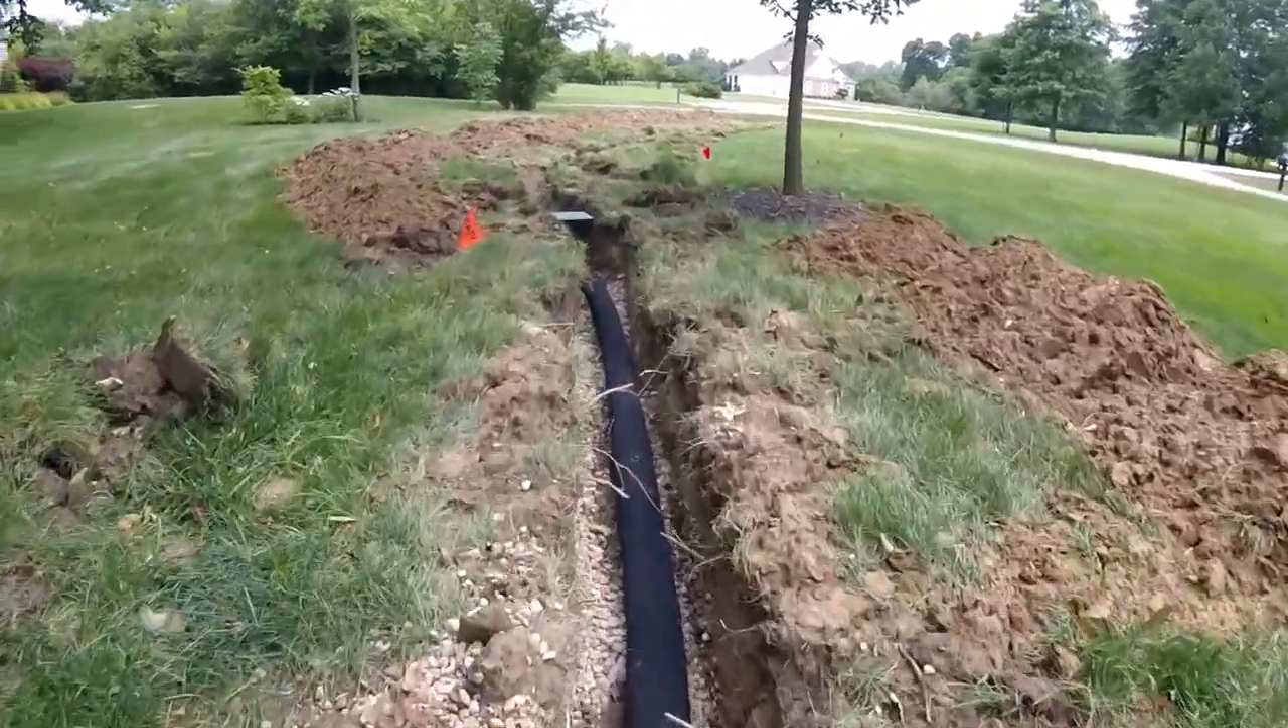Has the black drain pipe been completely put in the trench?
Yes.